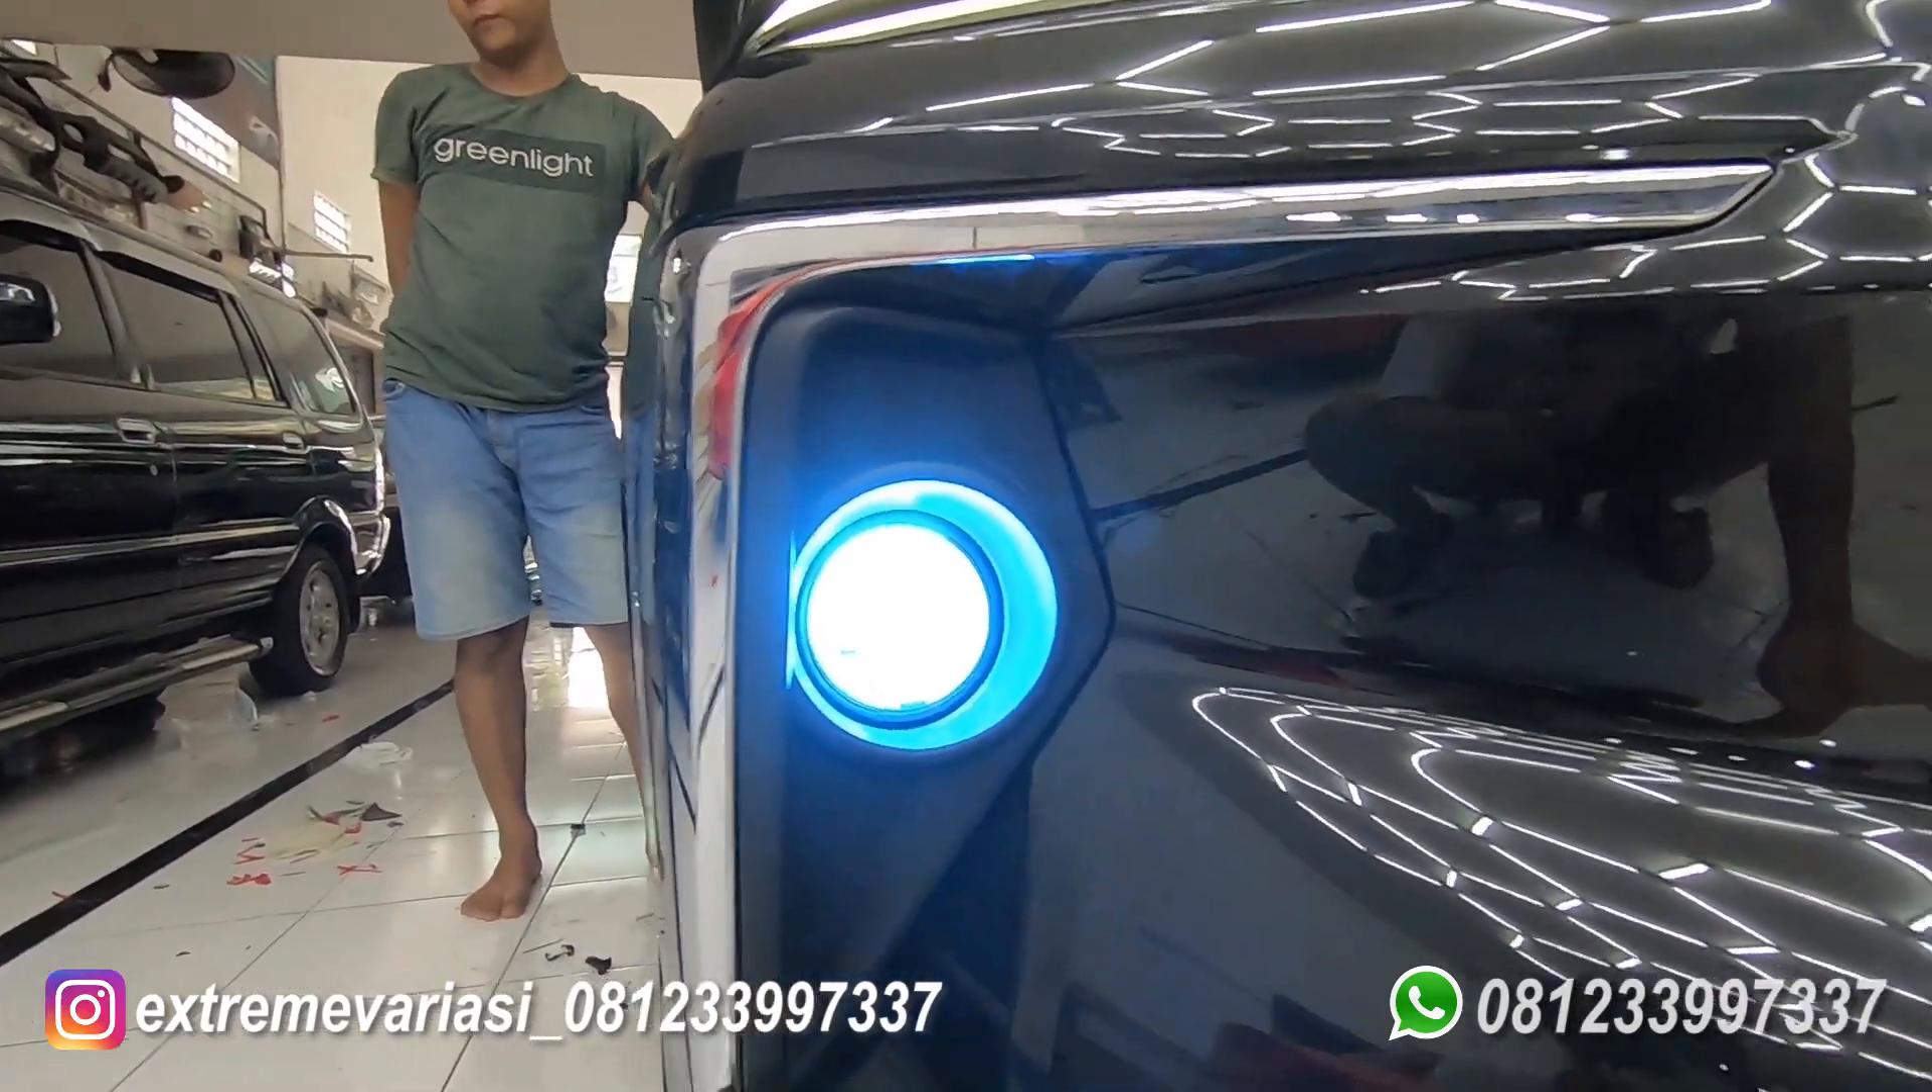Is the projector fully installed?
Yes.